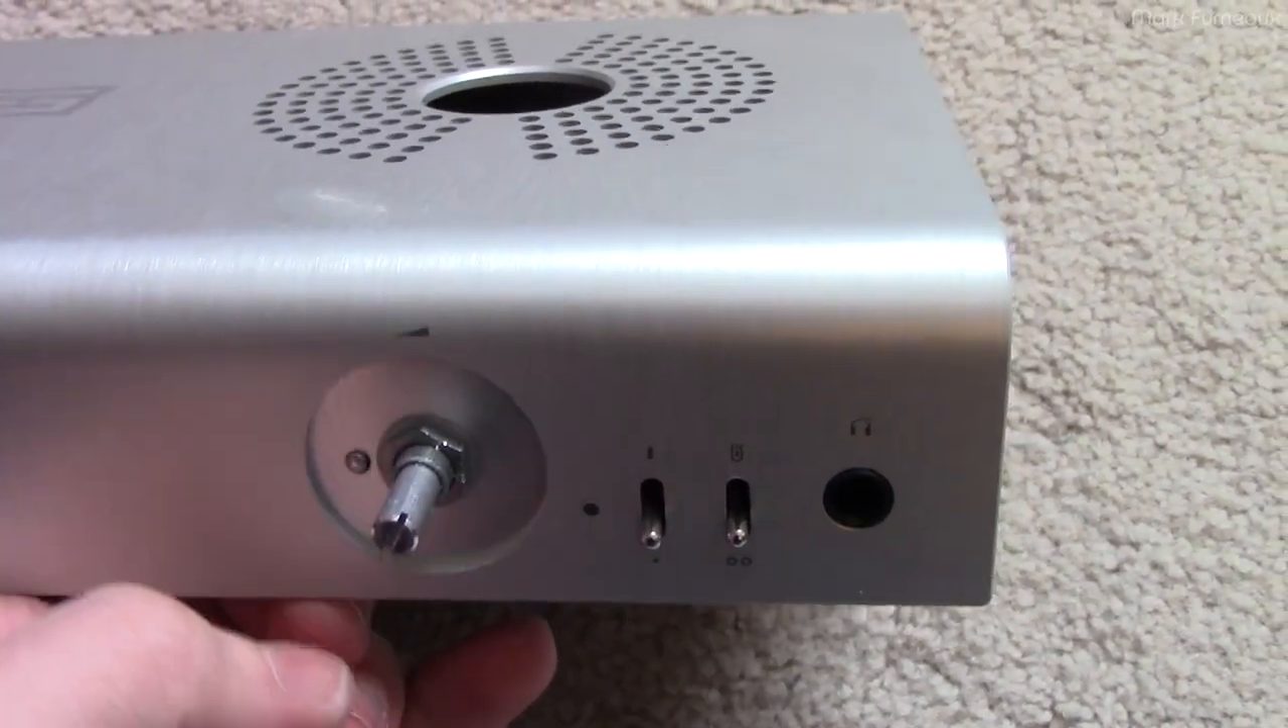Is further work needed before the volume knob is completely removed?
No.